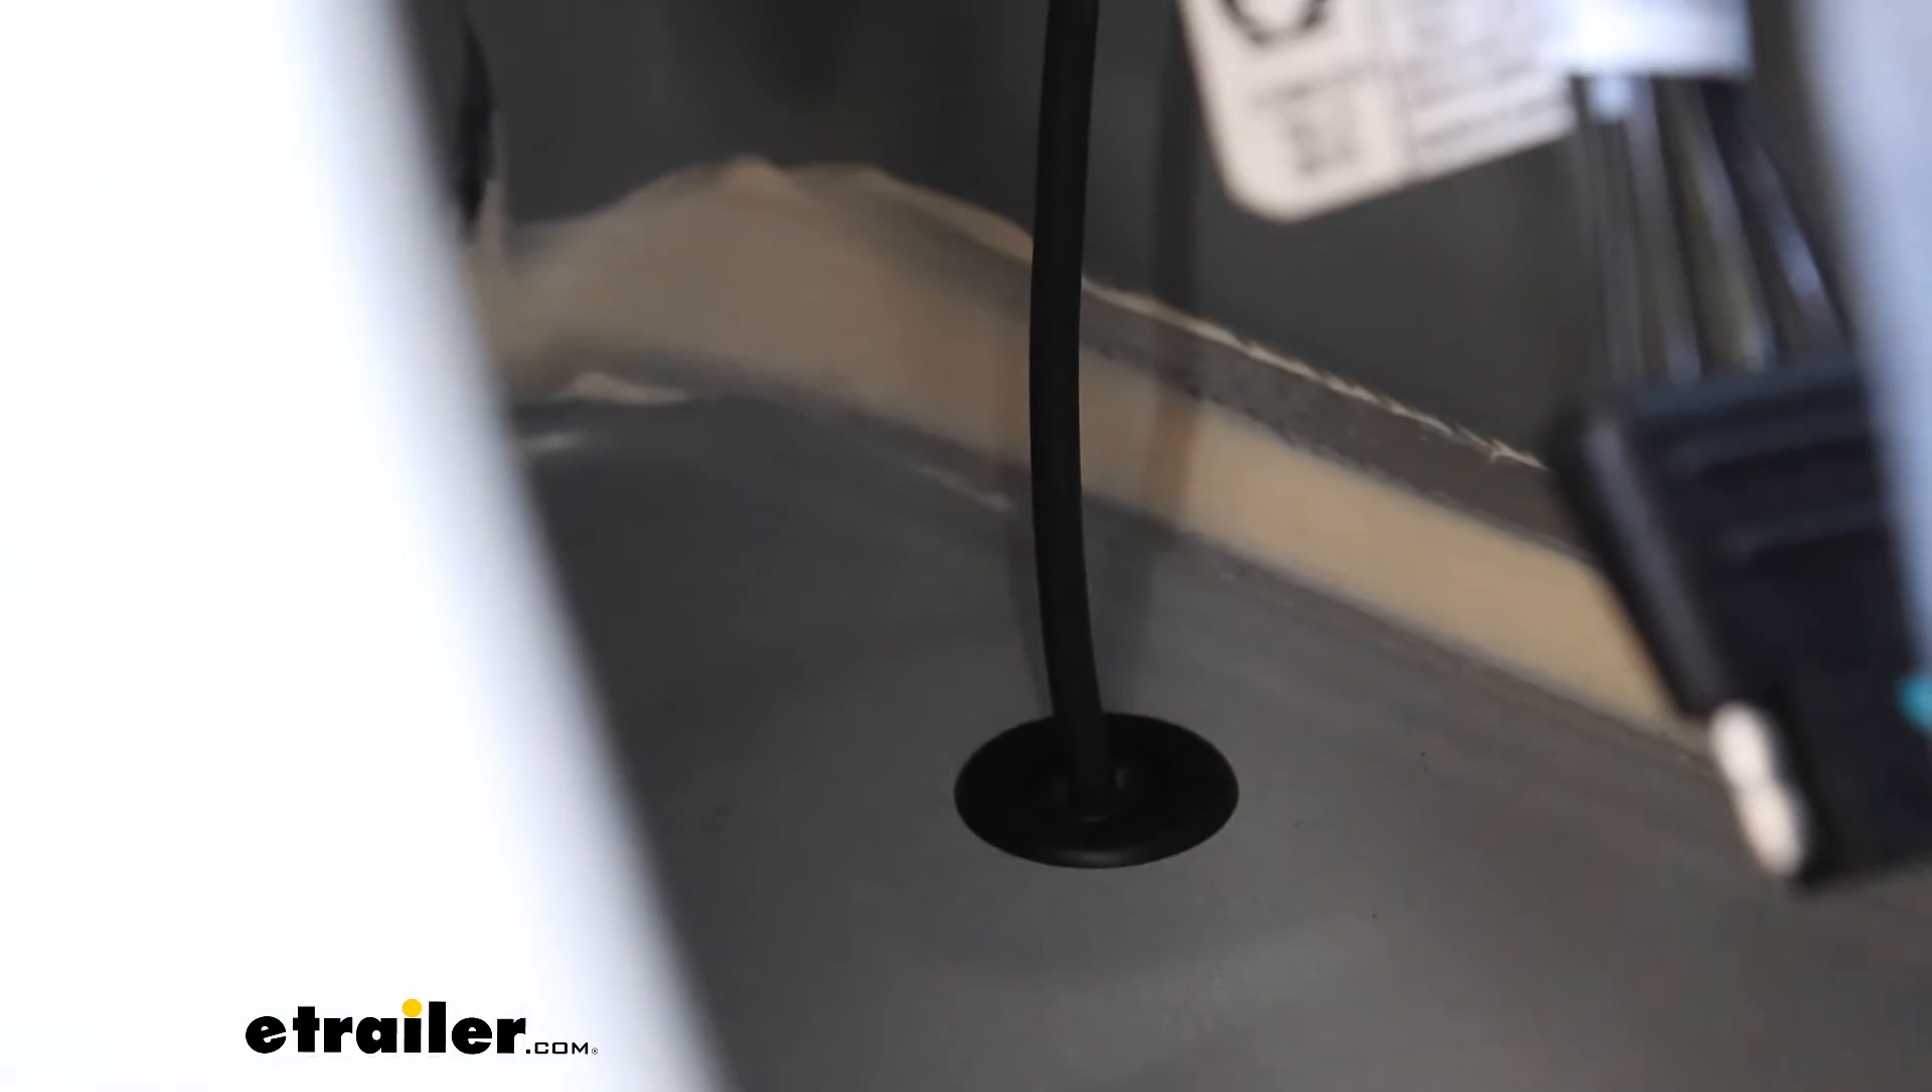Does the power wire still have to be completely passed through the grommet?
No.